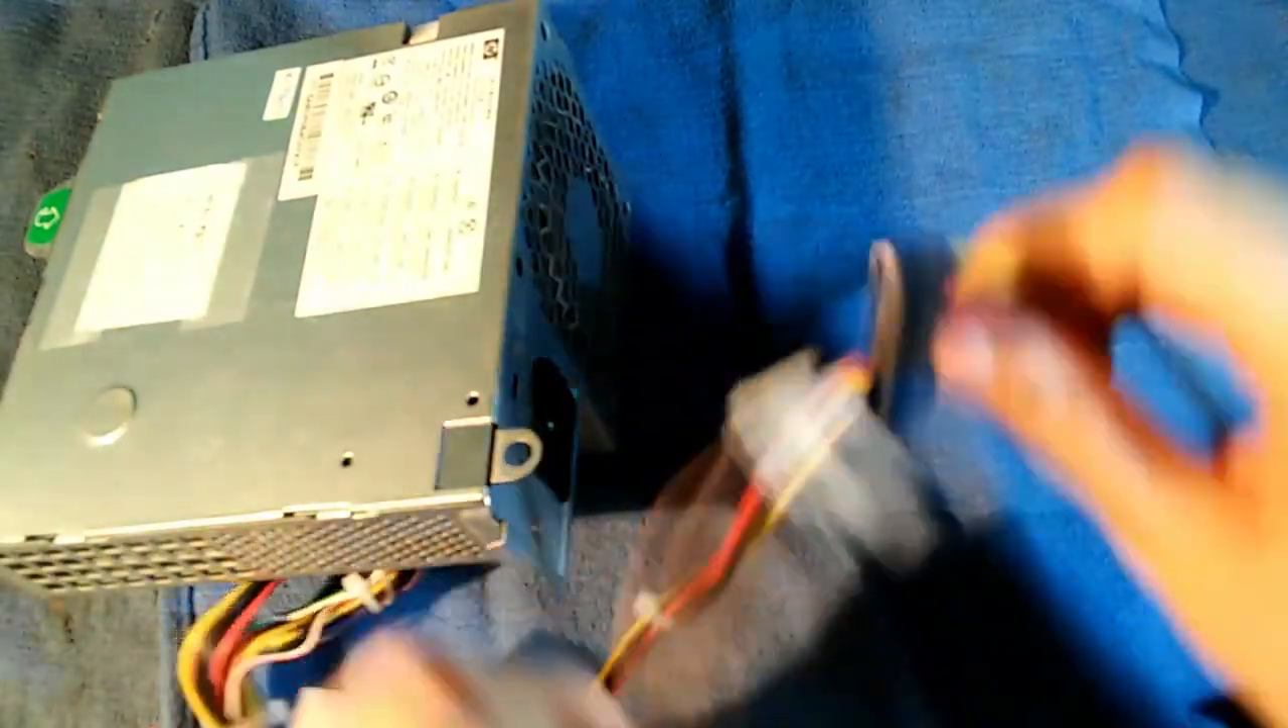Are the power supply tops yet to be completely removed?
Yes.